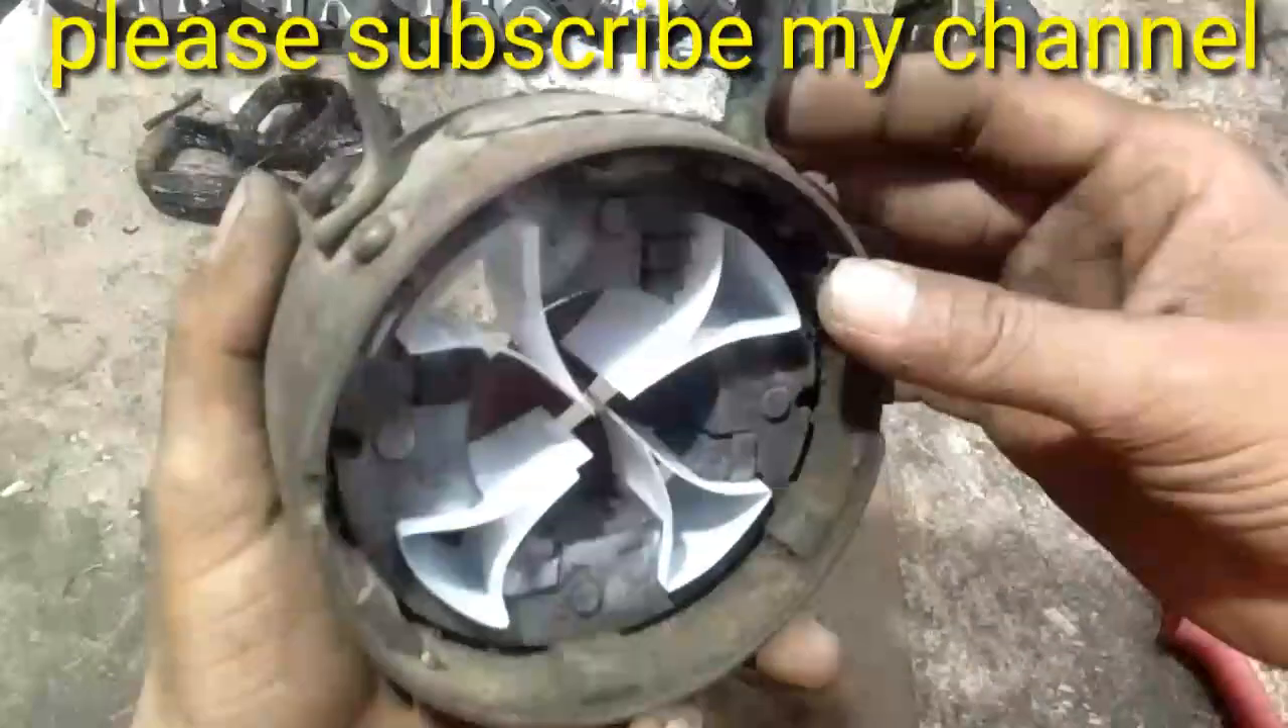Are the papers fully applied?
Yes.